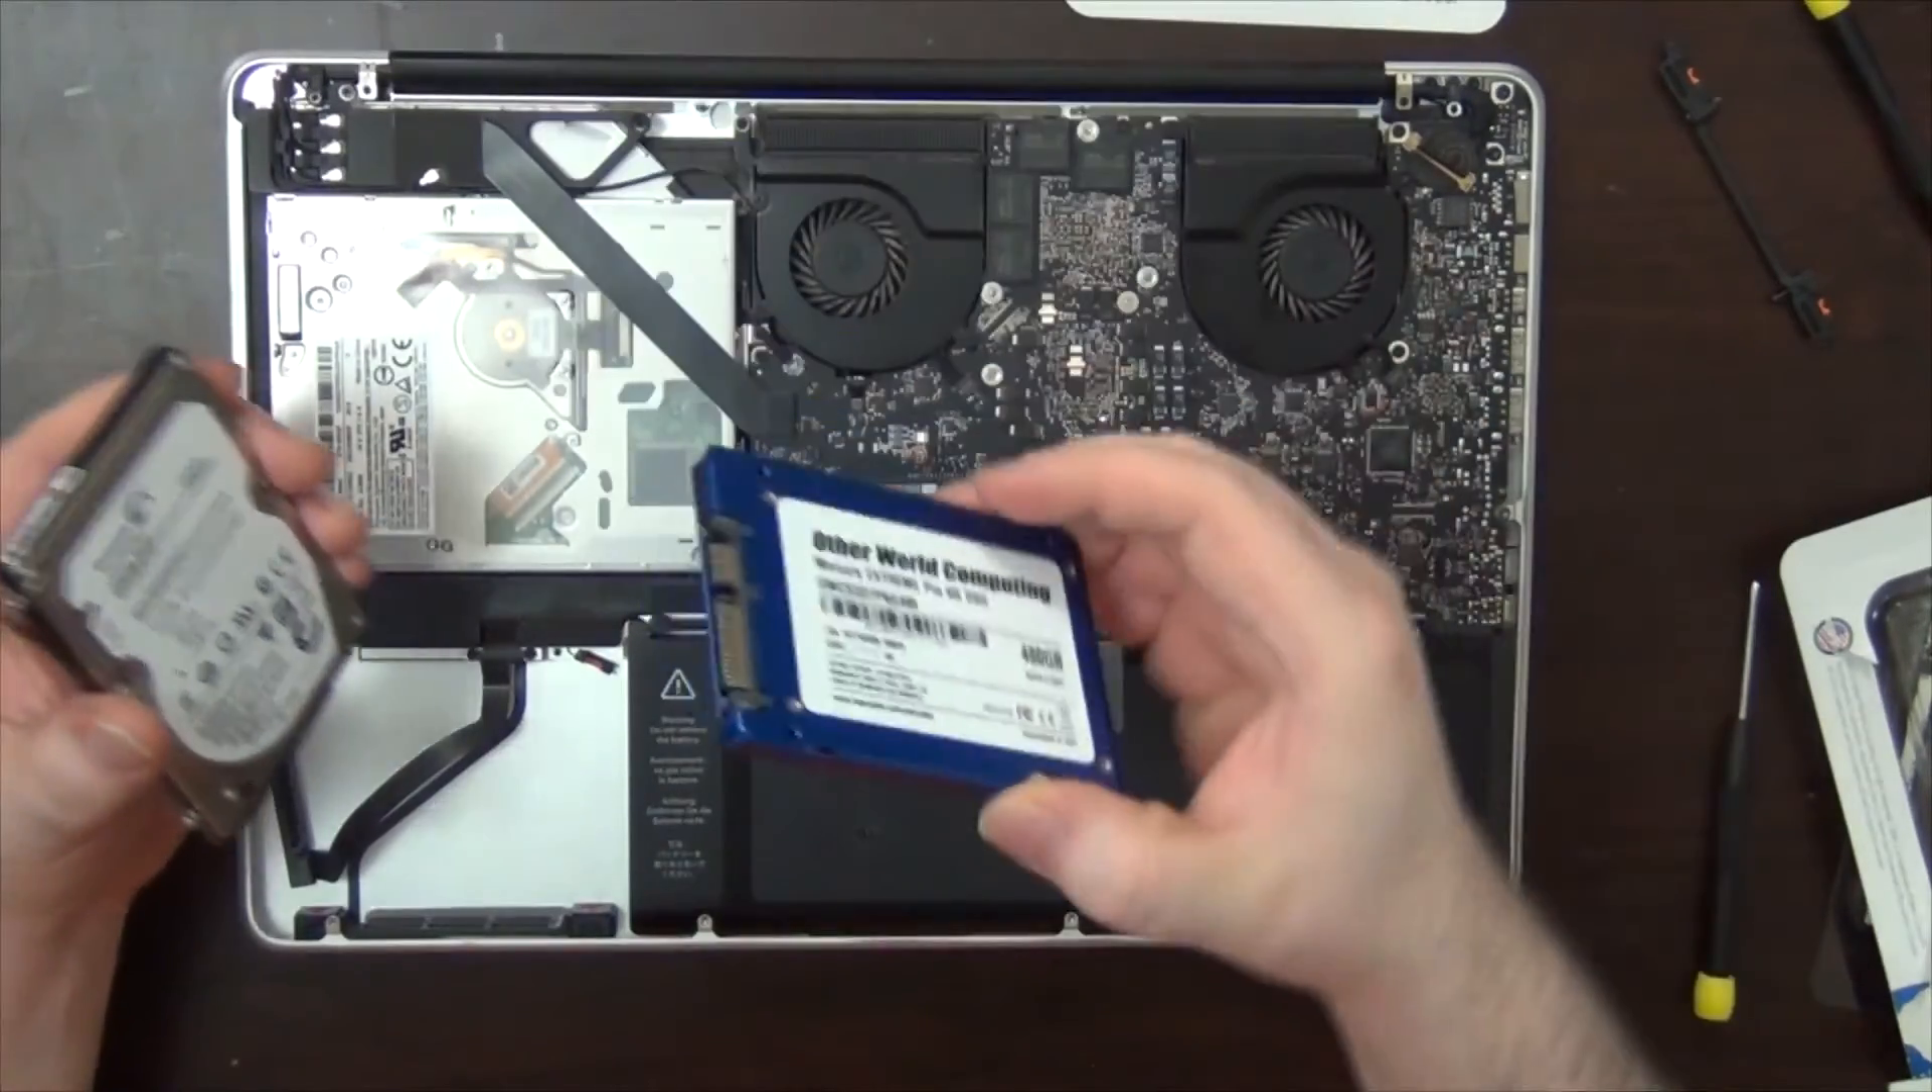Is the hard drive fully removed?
Yes.